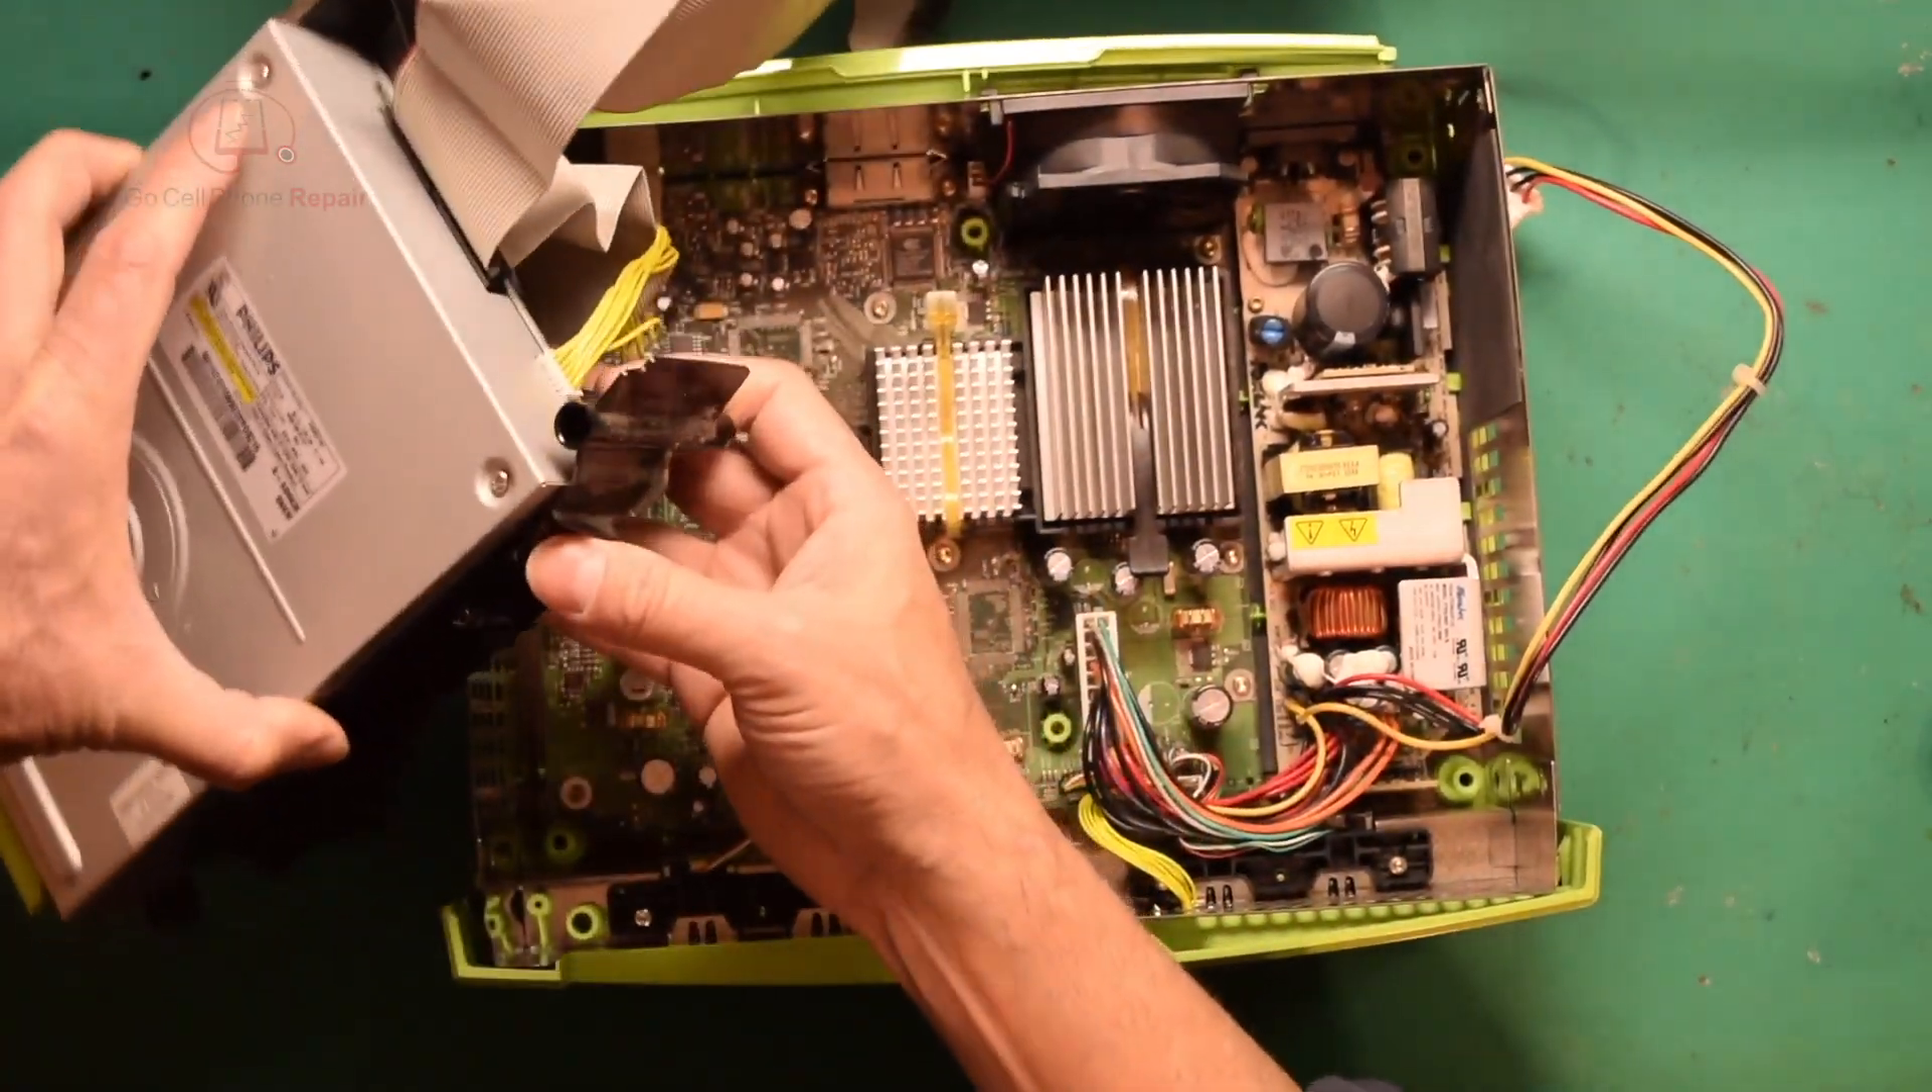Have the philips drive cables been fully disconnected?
No.